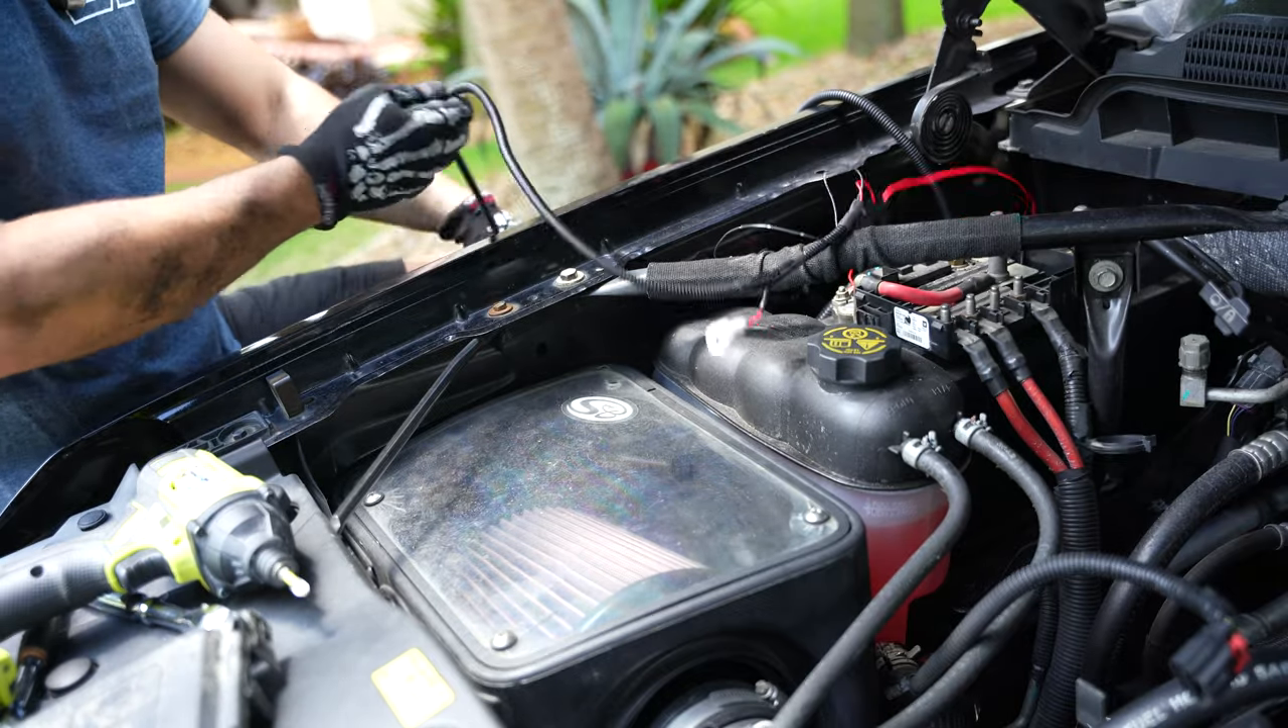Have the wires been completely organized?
No.